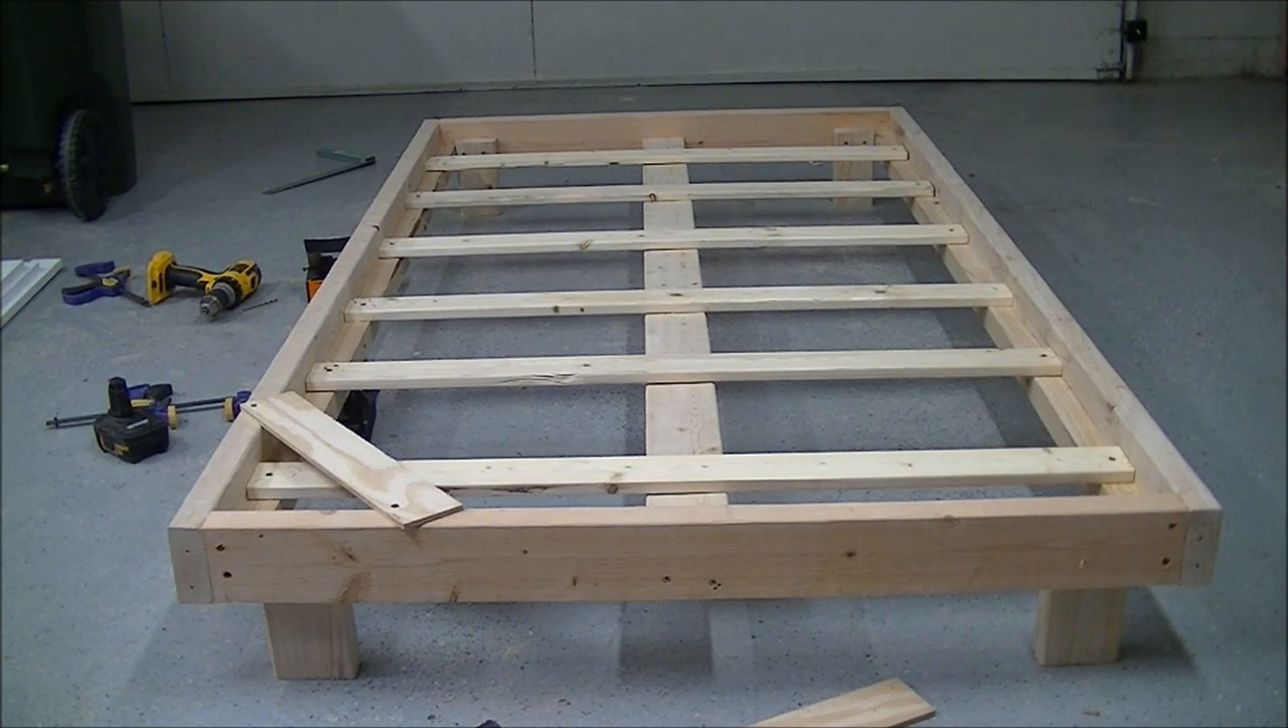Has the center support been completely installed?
Yes.